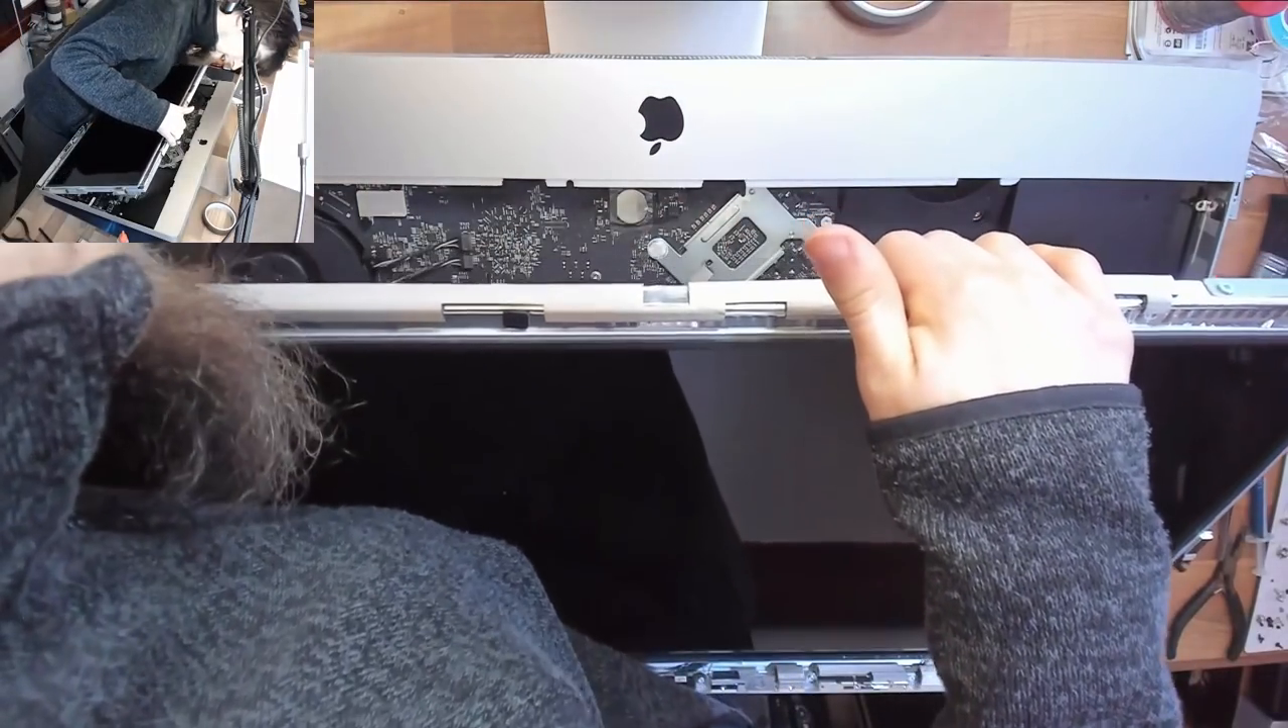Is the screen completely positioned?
No.